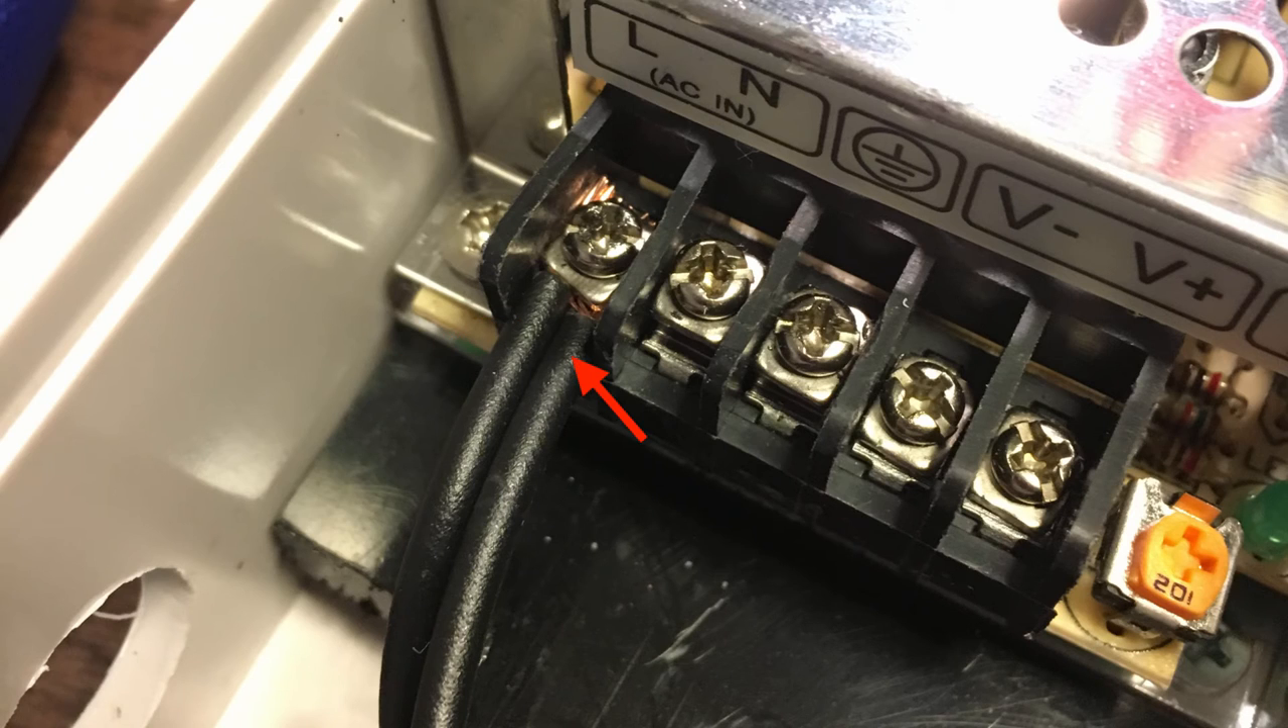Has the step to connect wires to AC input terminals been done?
No.